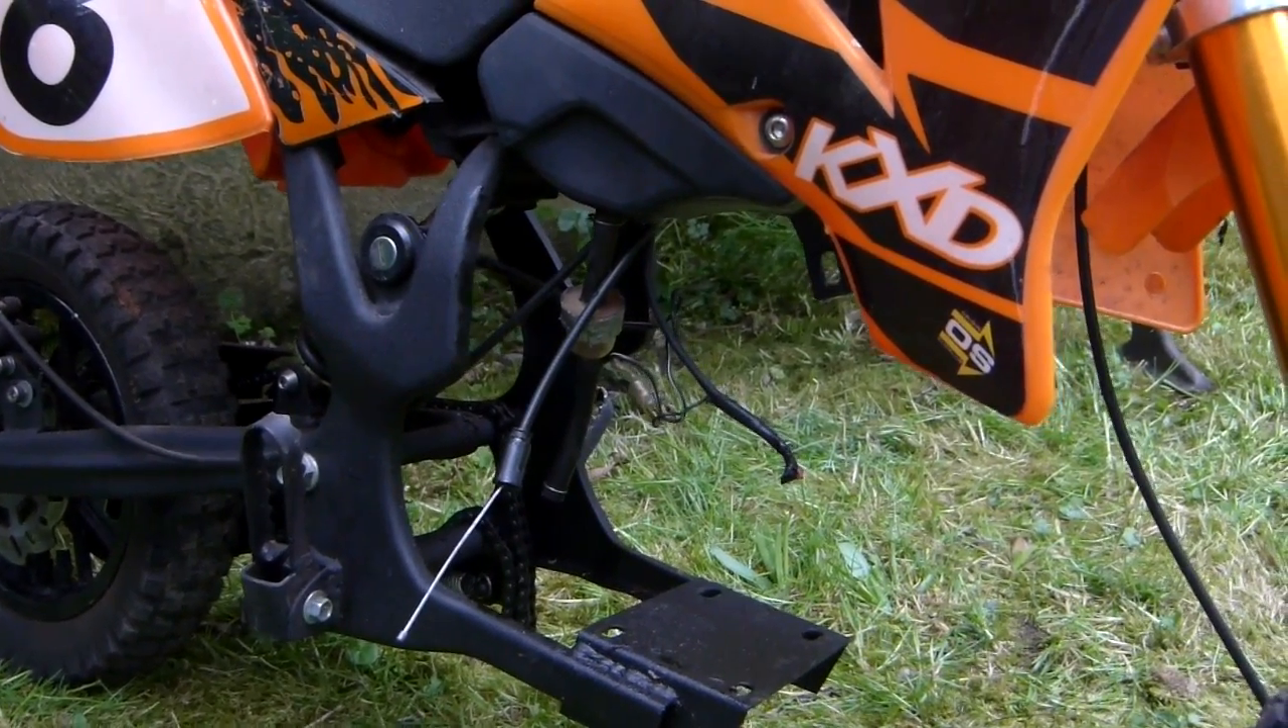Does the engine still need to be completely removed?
No.